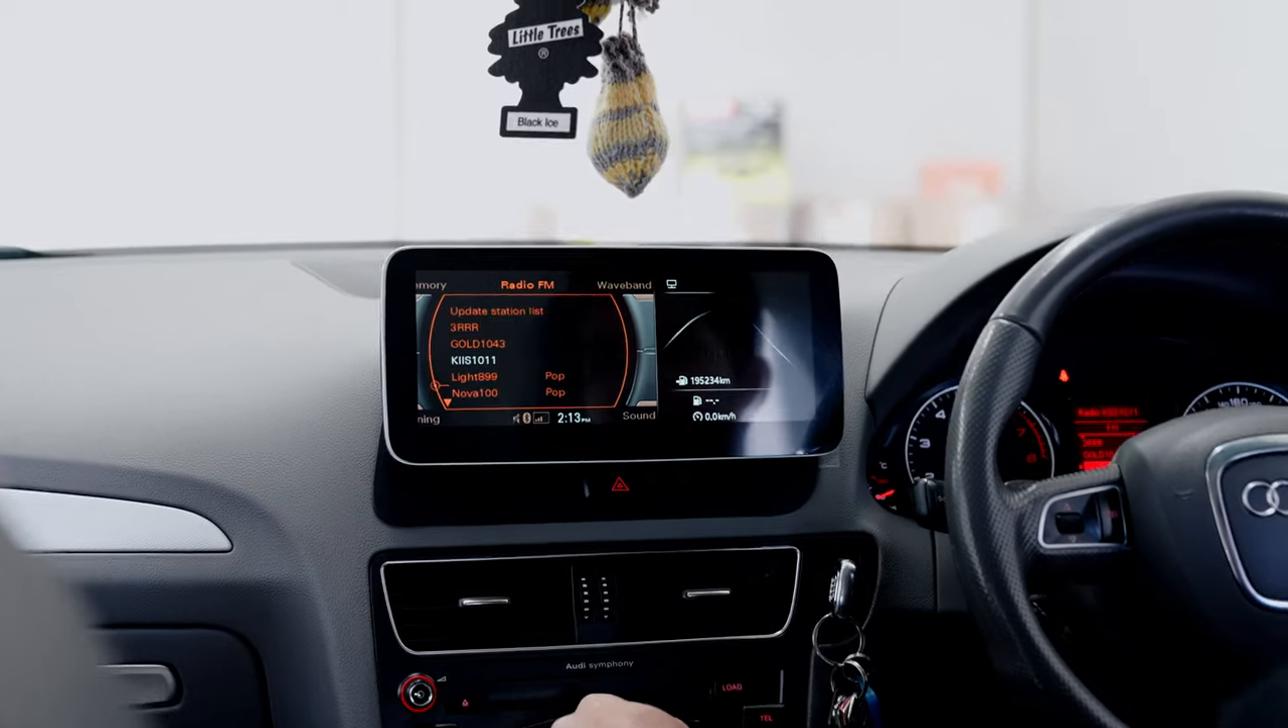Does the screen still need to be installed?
No.